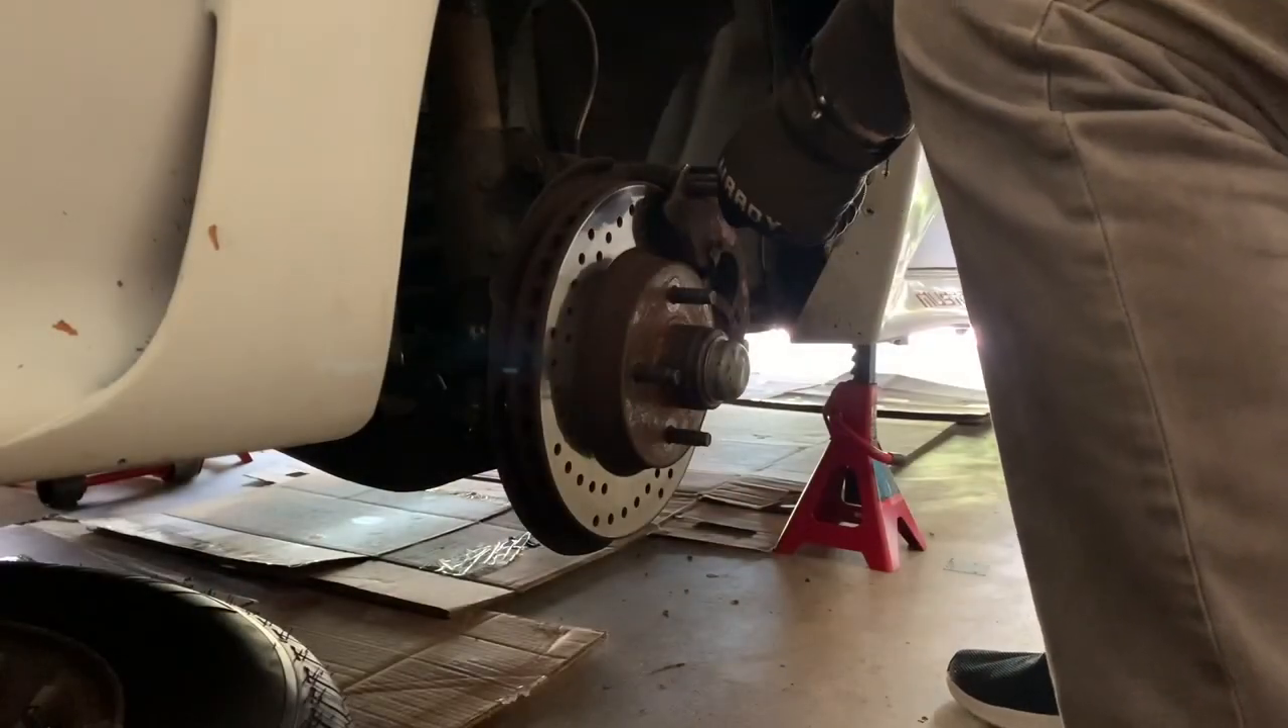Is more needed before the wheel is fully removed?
No.